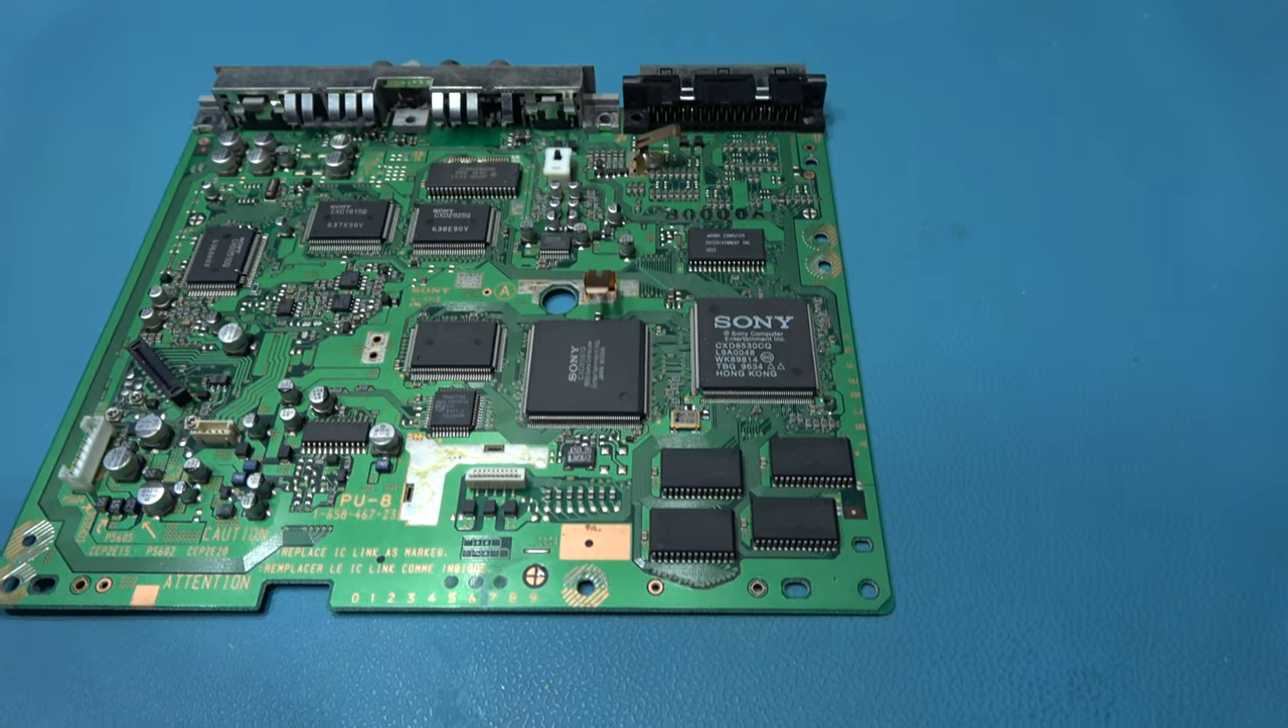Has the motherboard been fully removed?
Yes.